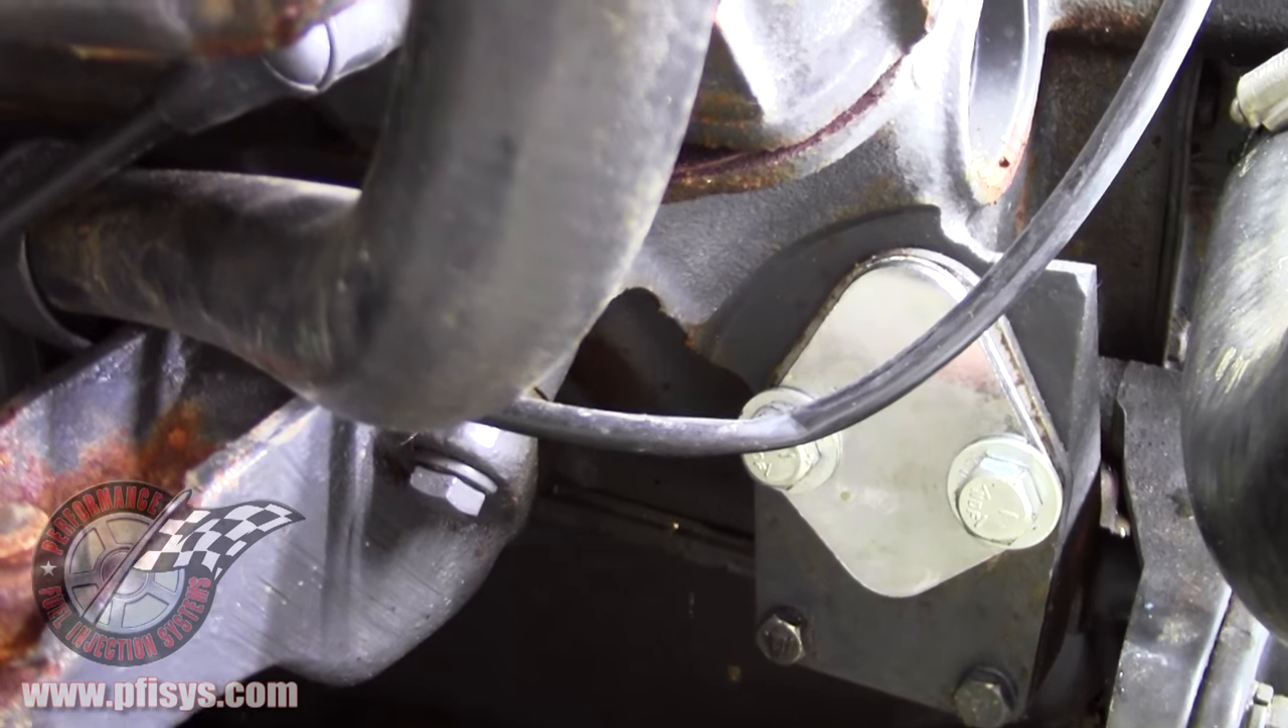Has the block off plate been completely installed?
Yes.